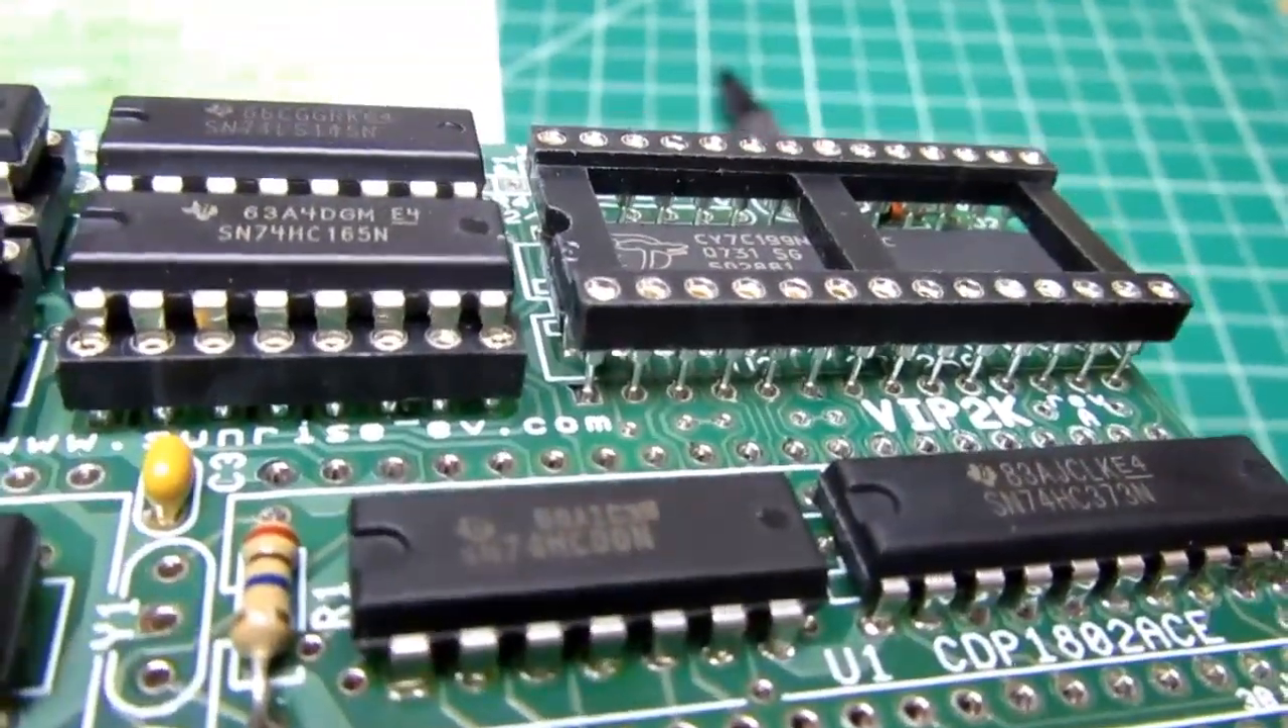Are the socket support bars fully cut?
No.